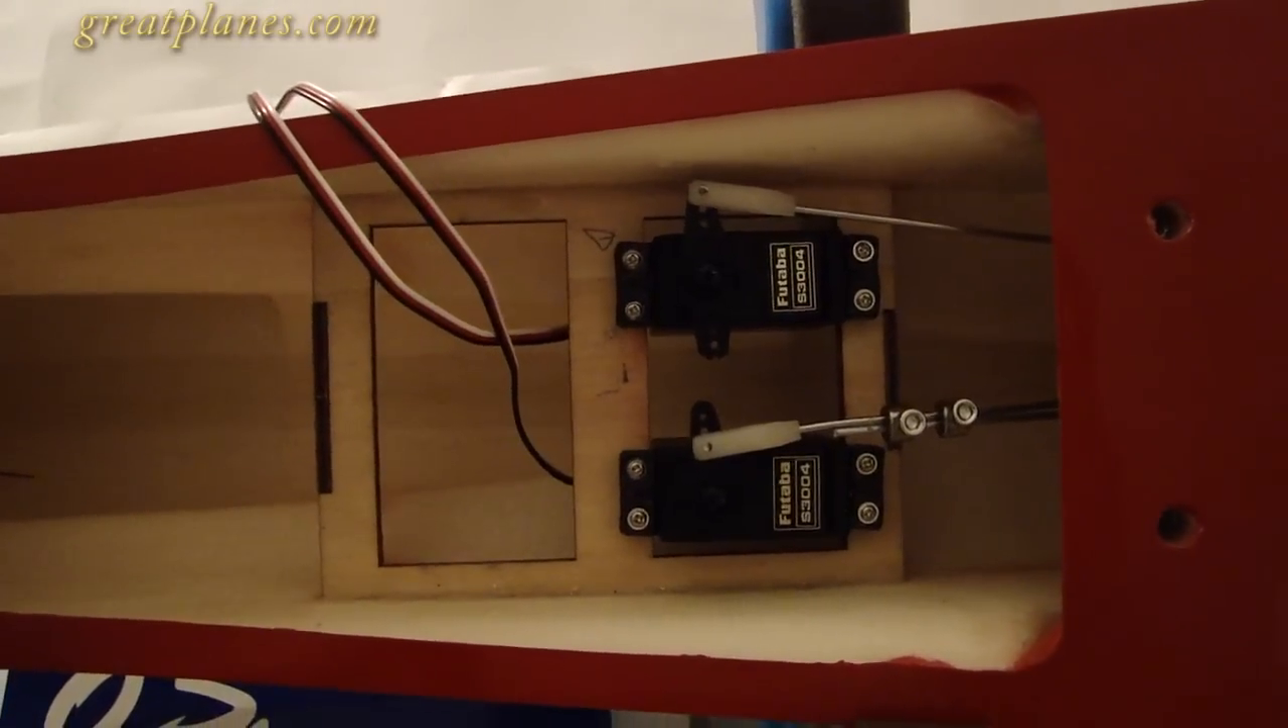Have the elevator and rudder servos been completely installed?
Yes.